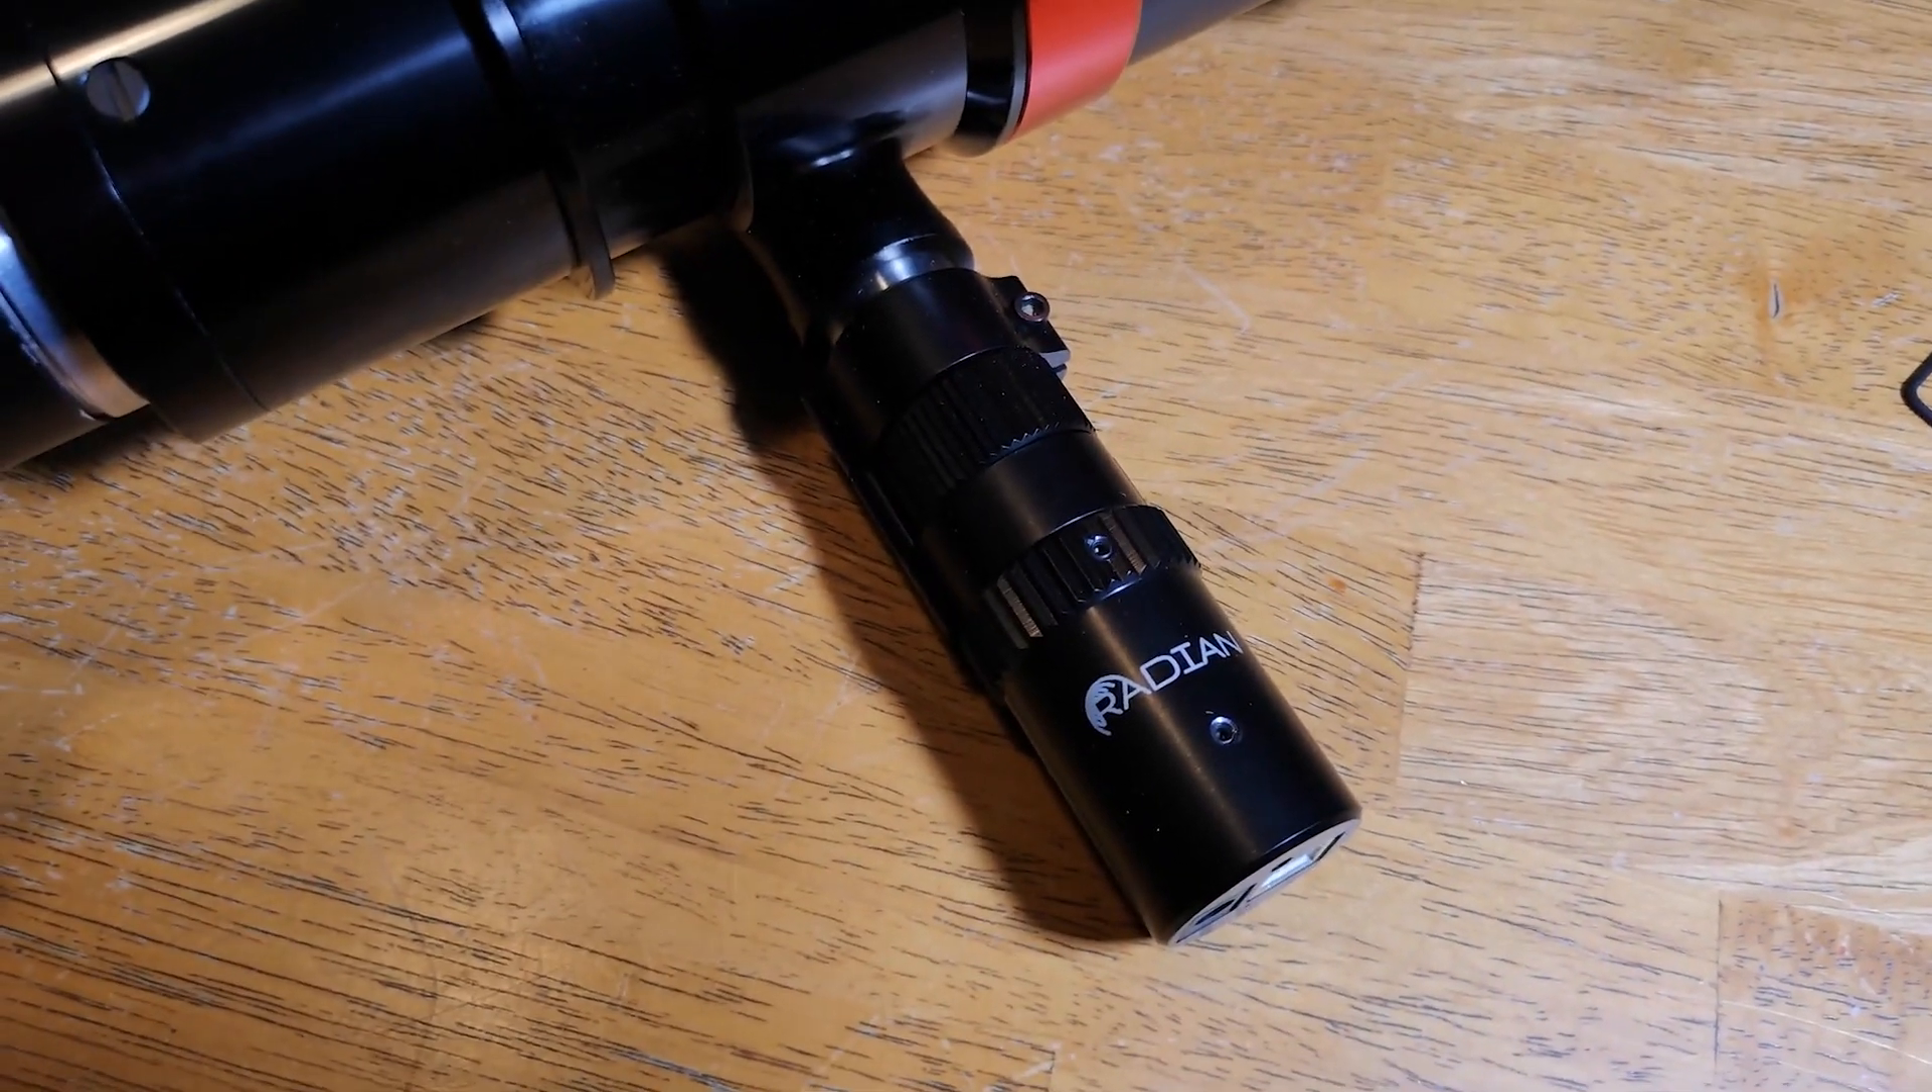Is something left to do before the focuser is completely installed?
No.